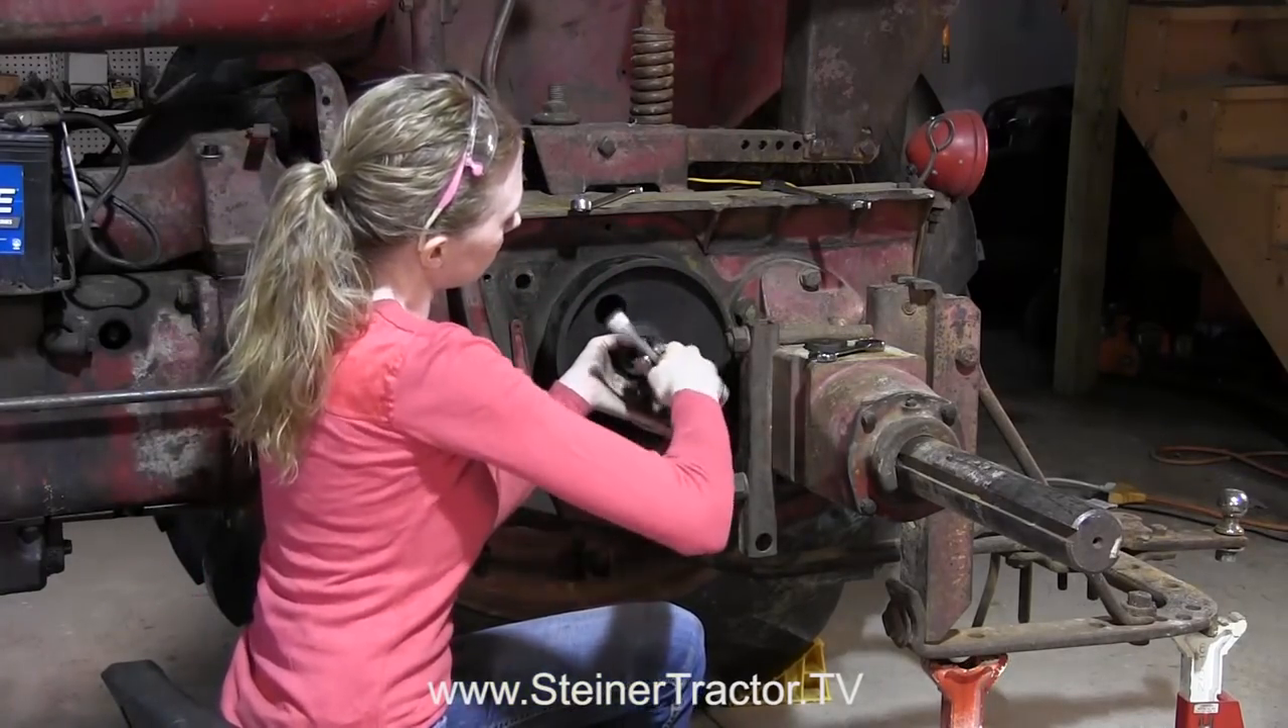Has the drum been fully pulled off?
No.